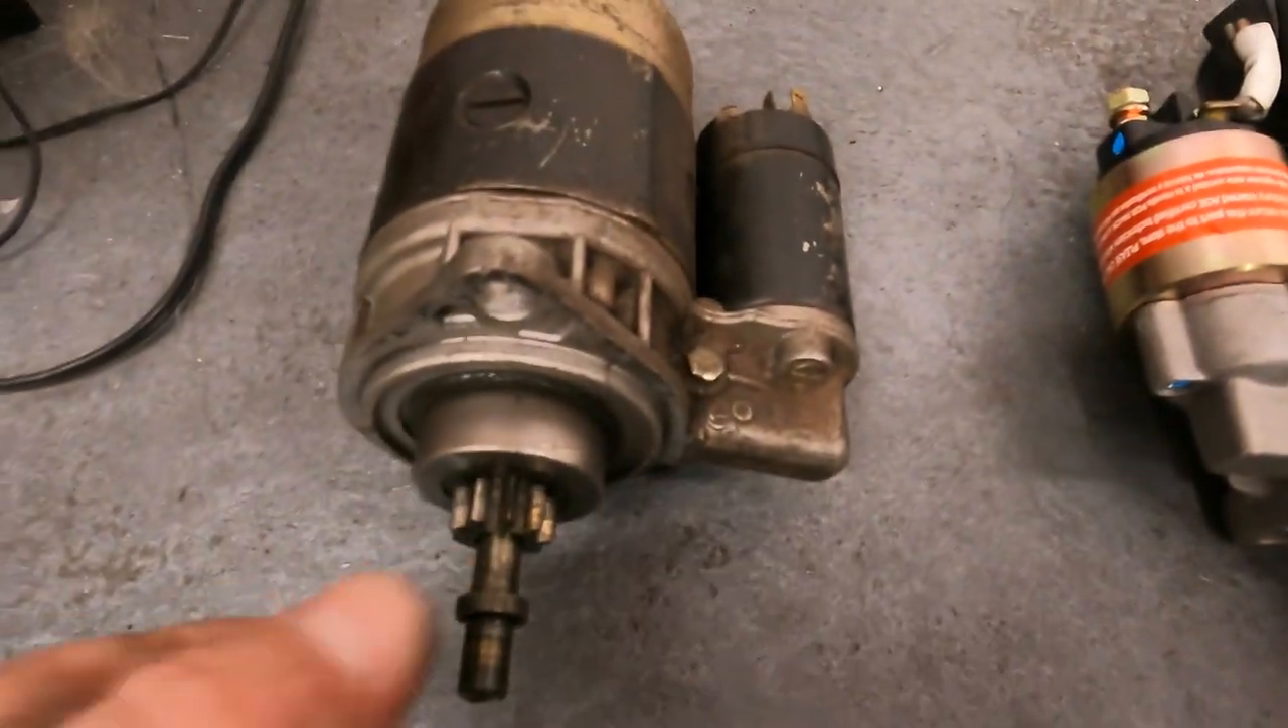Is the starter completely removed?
Yes.